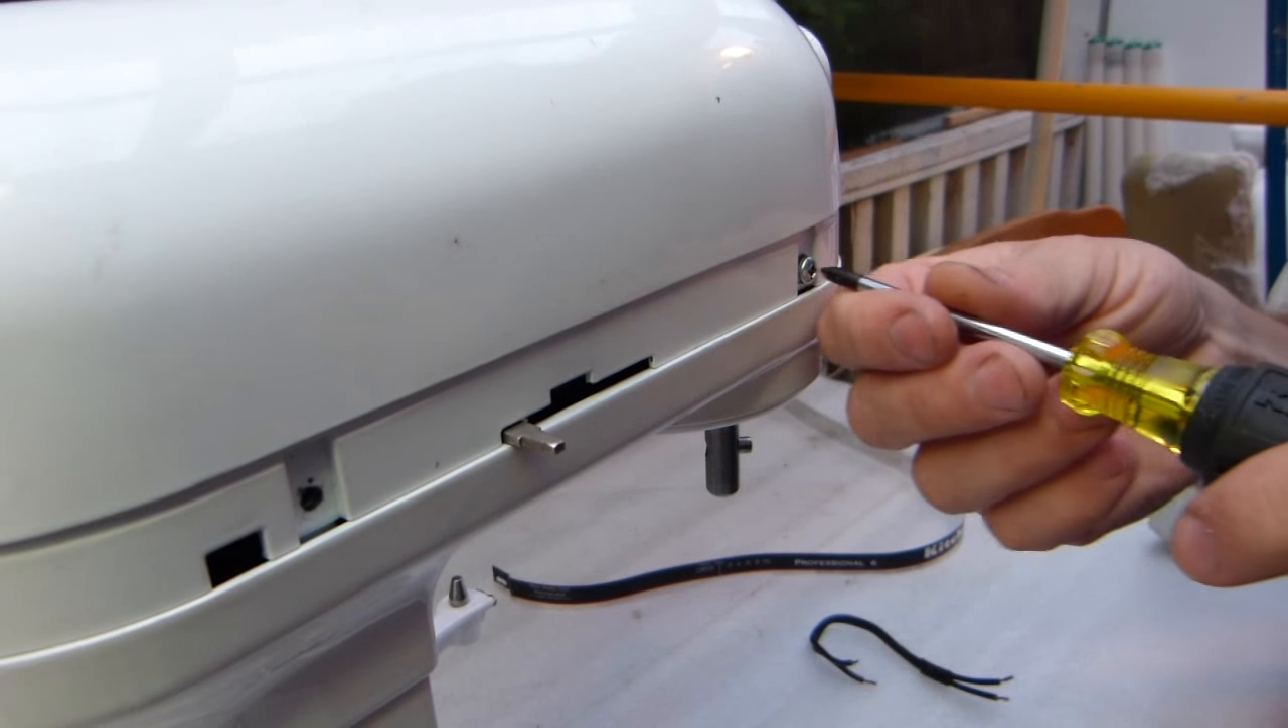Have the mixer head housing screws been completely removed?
No.